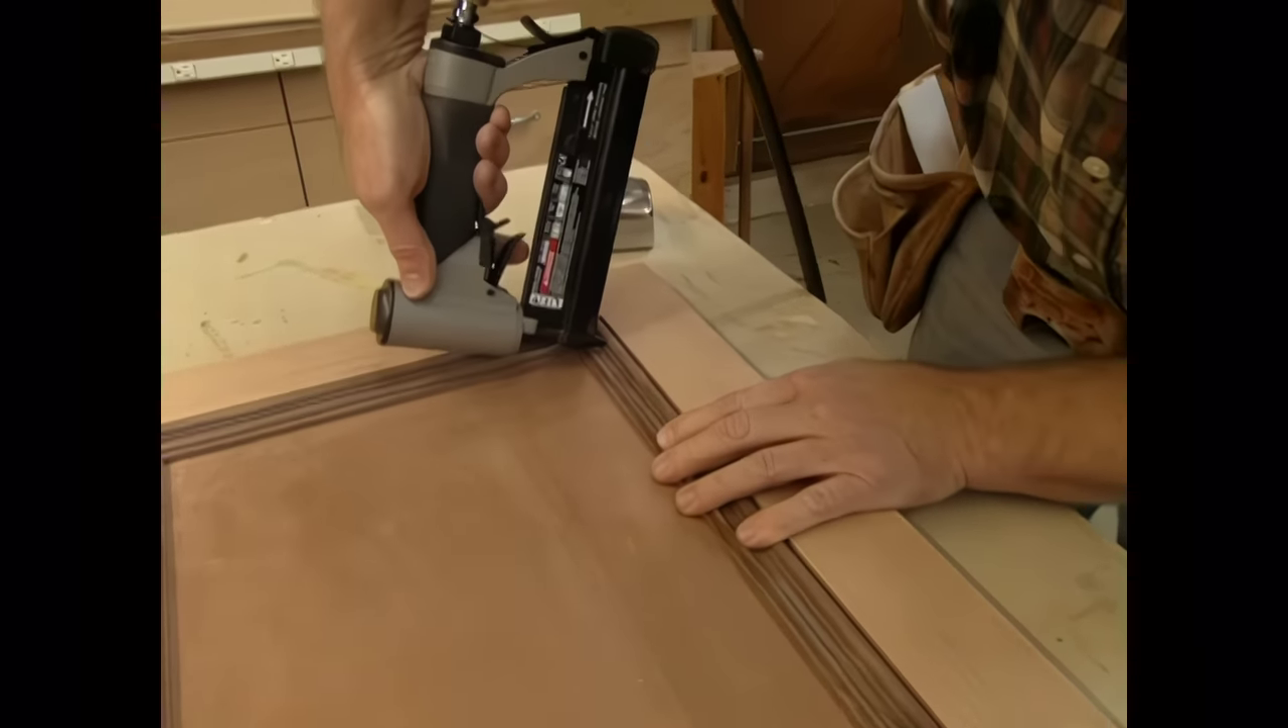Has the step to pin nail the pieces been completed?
No.